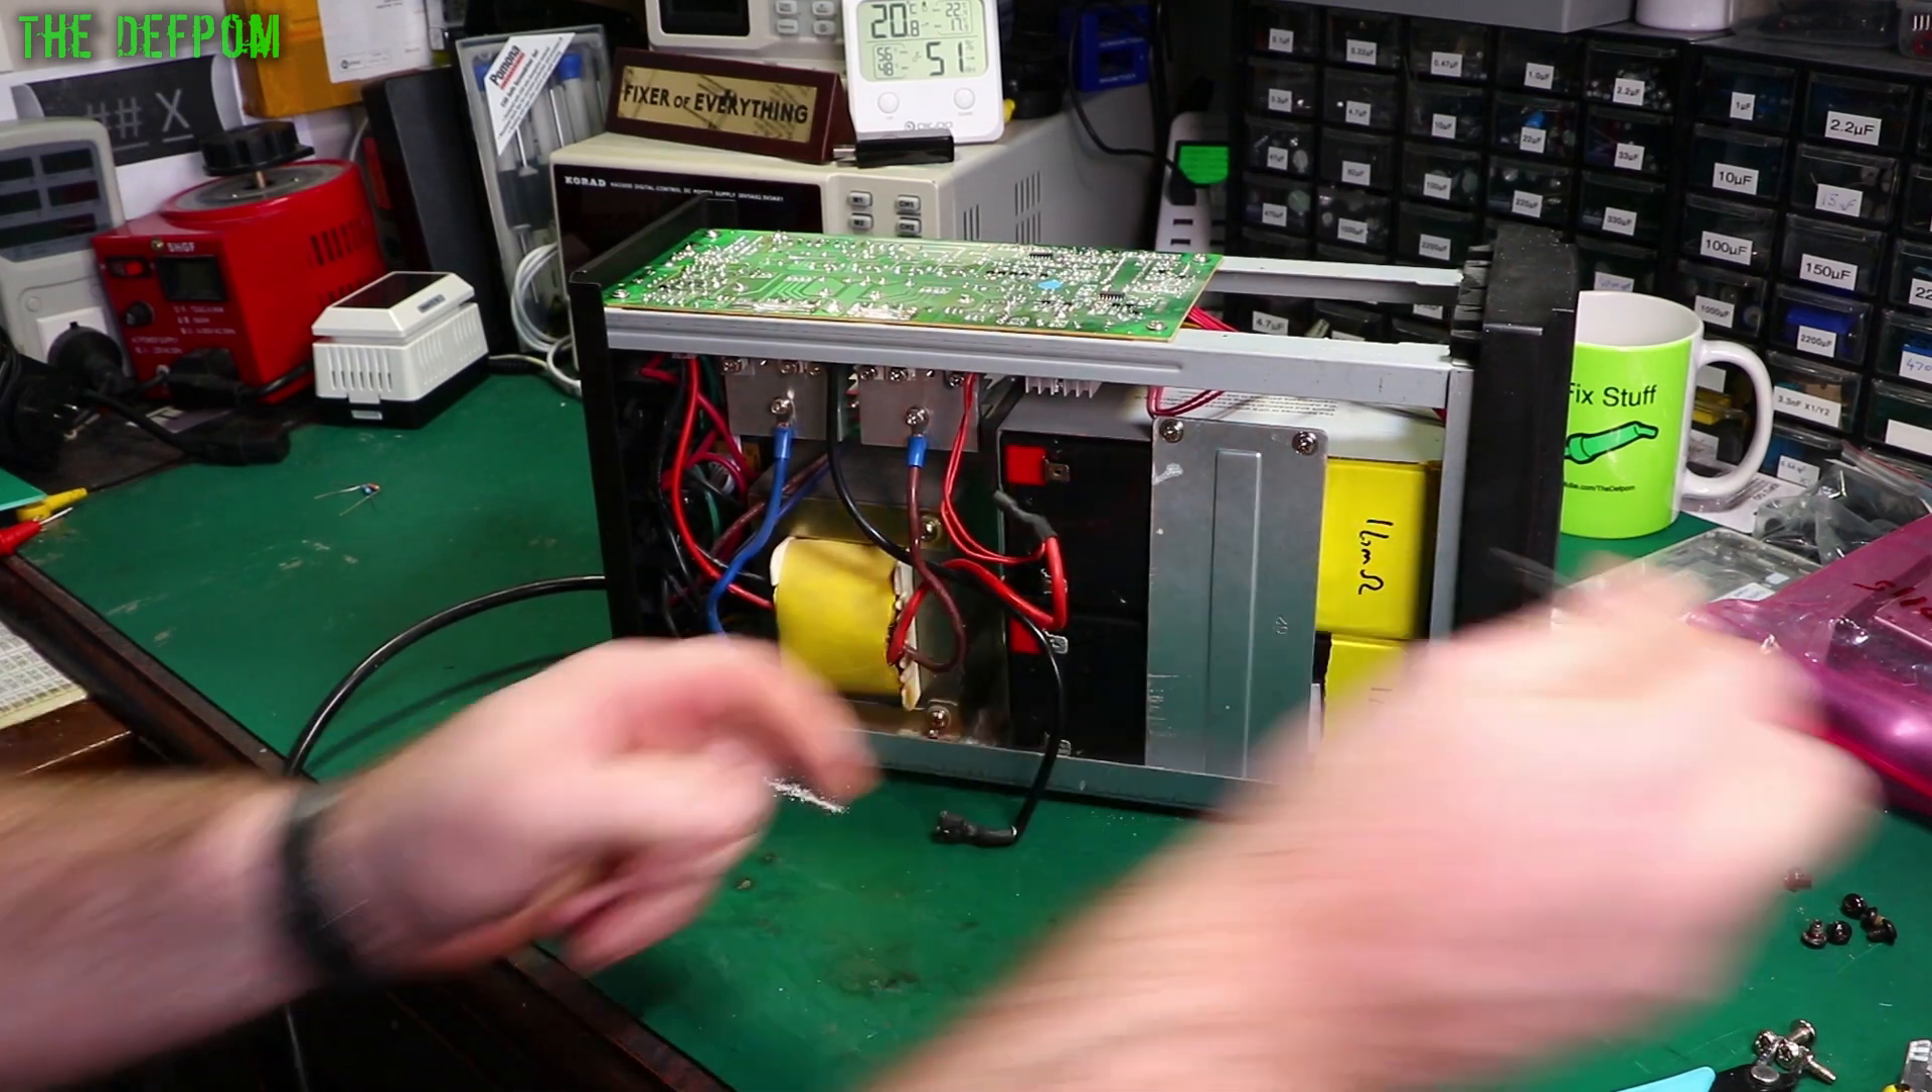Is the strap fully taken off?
No.